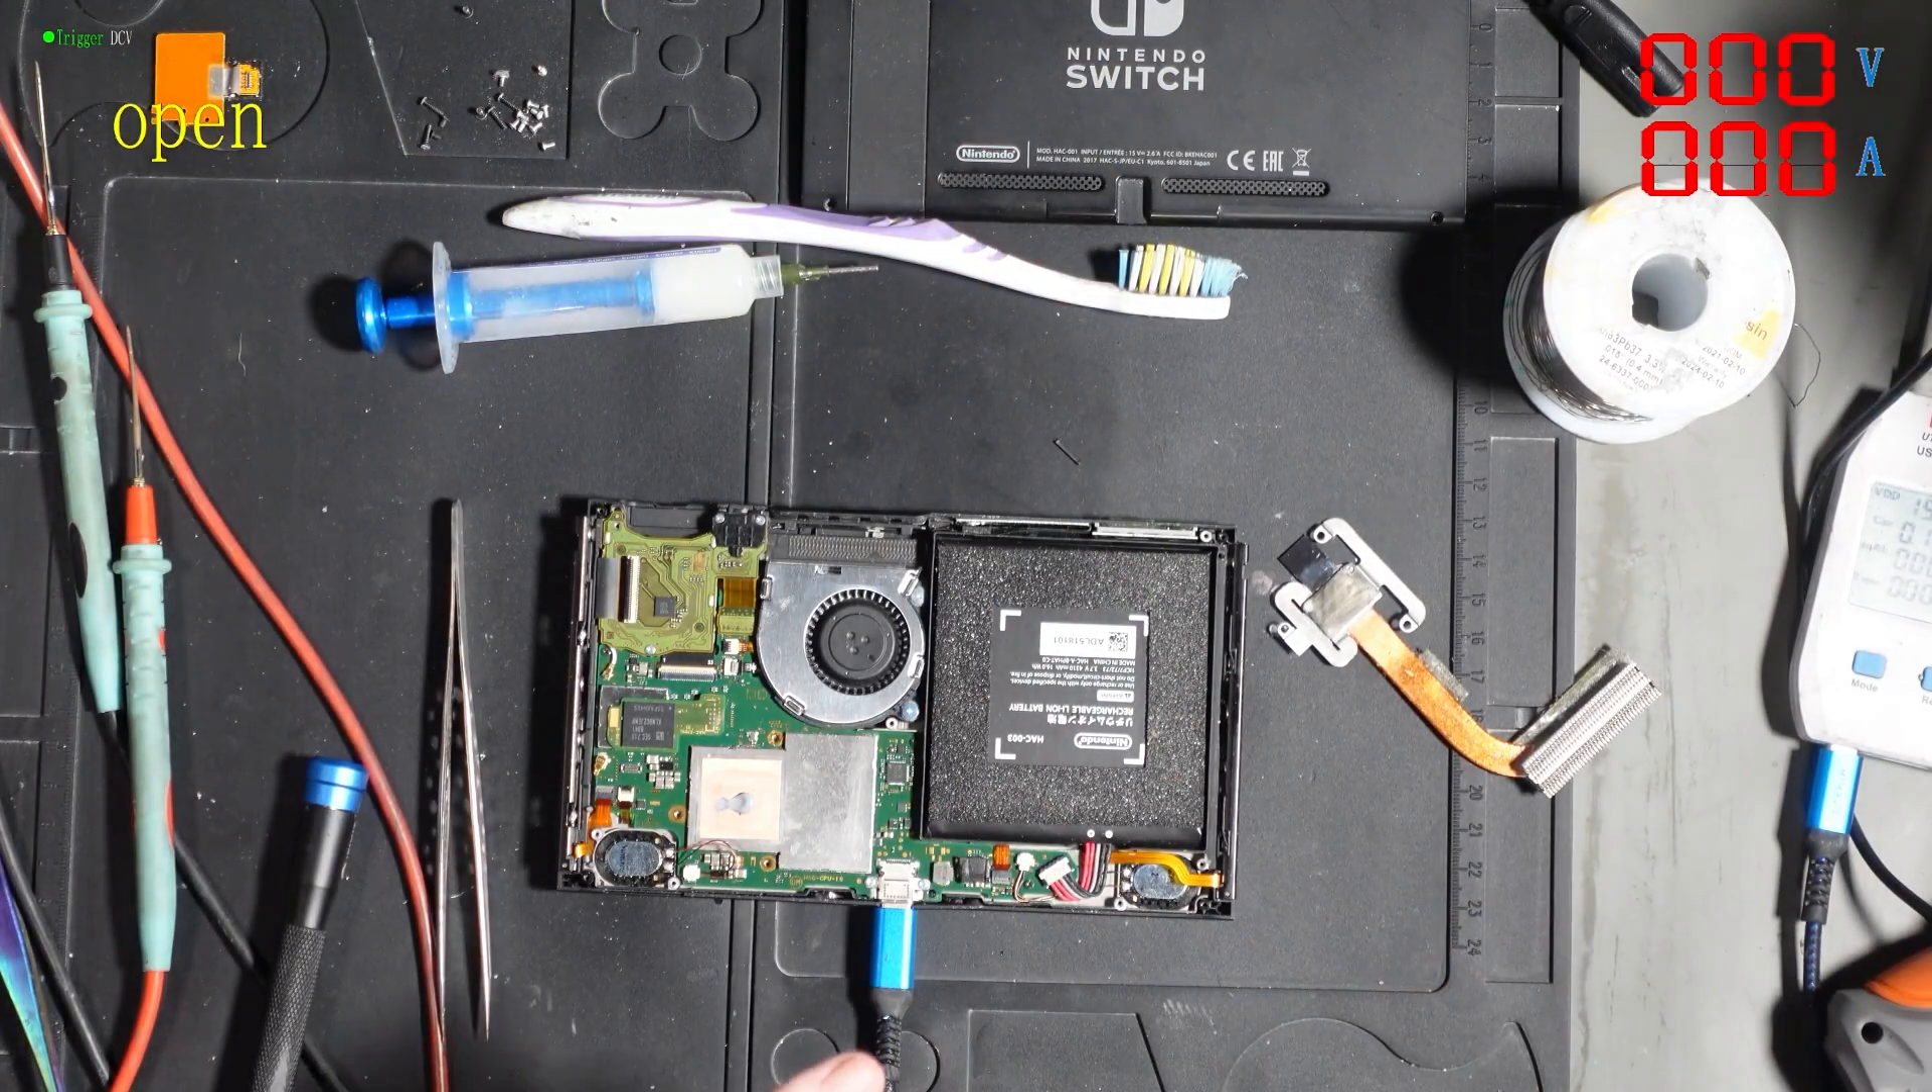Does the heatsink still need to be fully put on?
Yes.